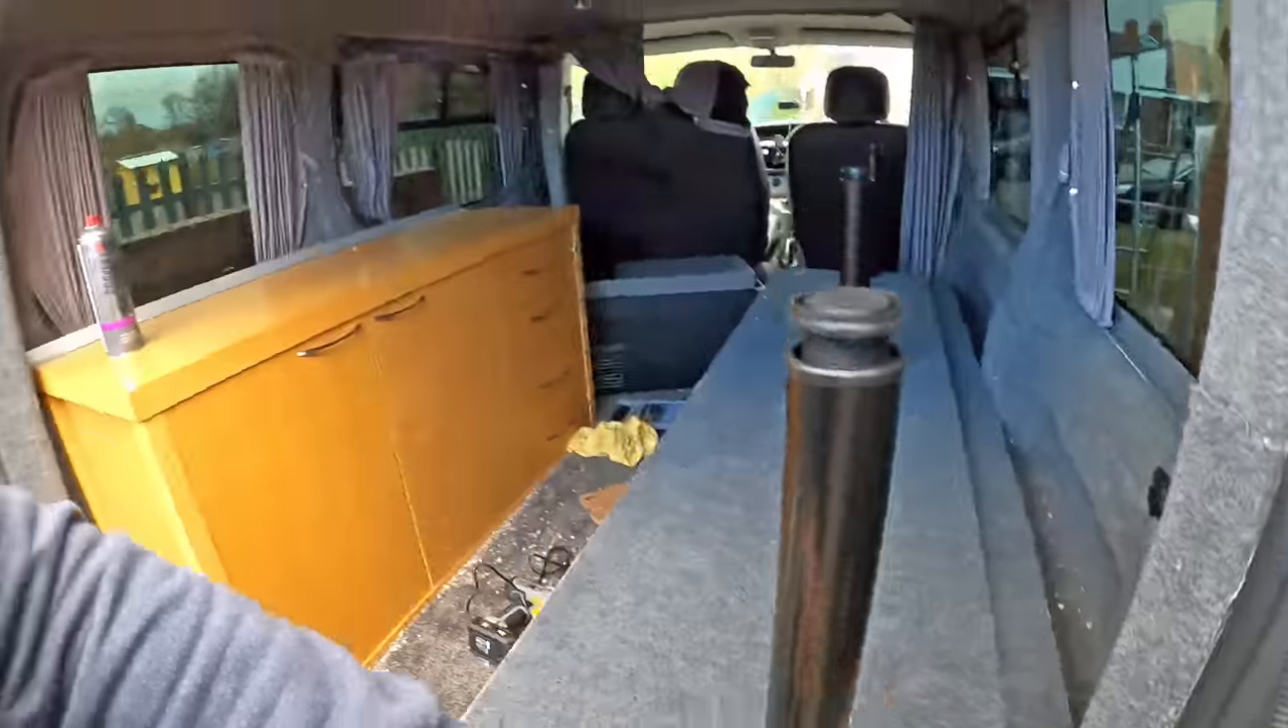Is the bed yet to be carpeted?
No.